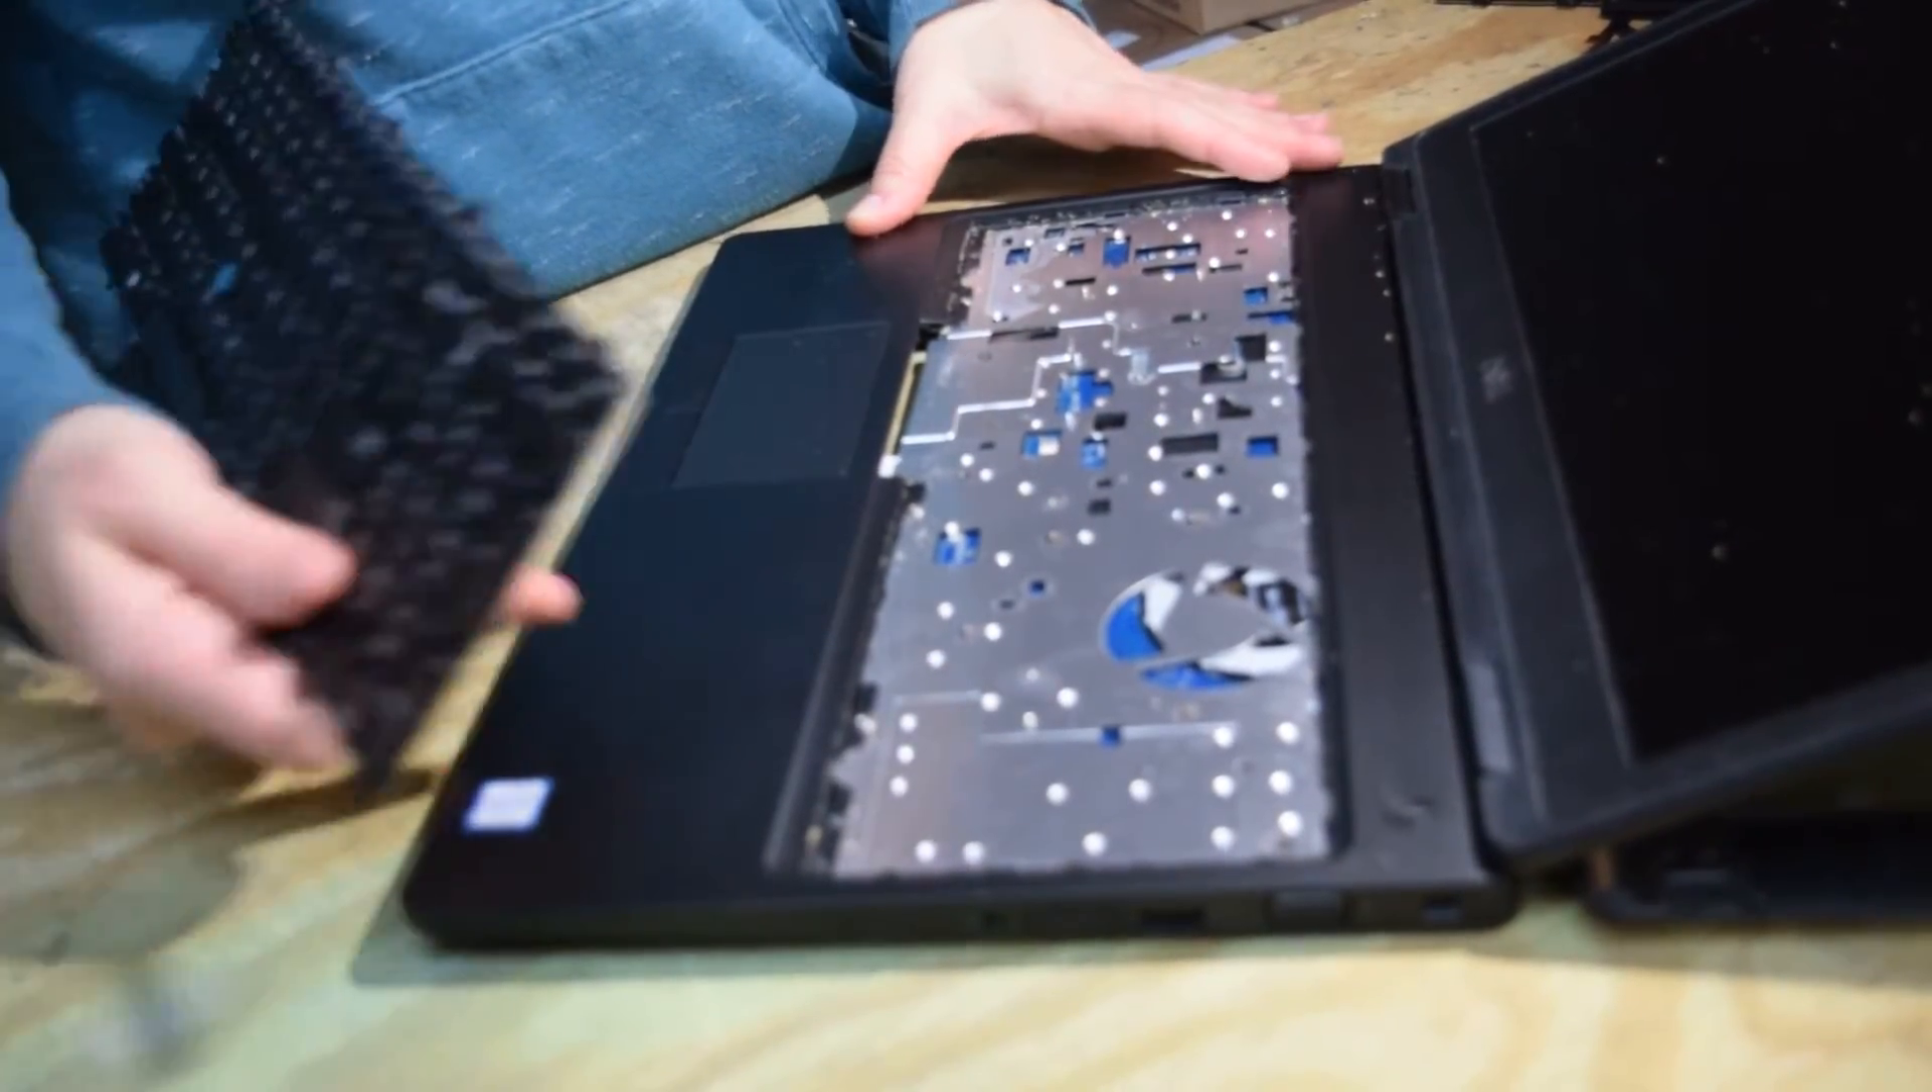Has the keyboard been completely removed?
Yes.